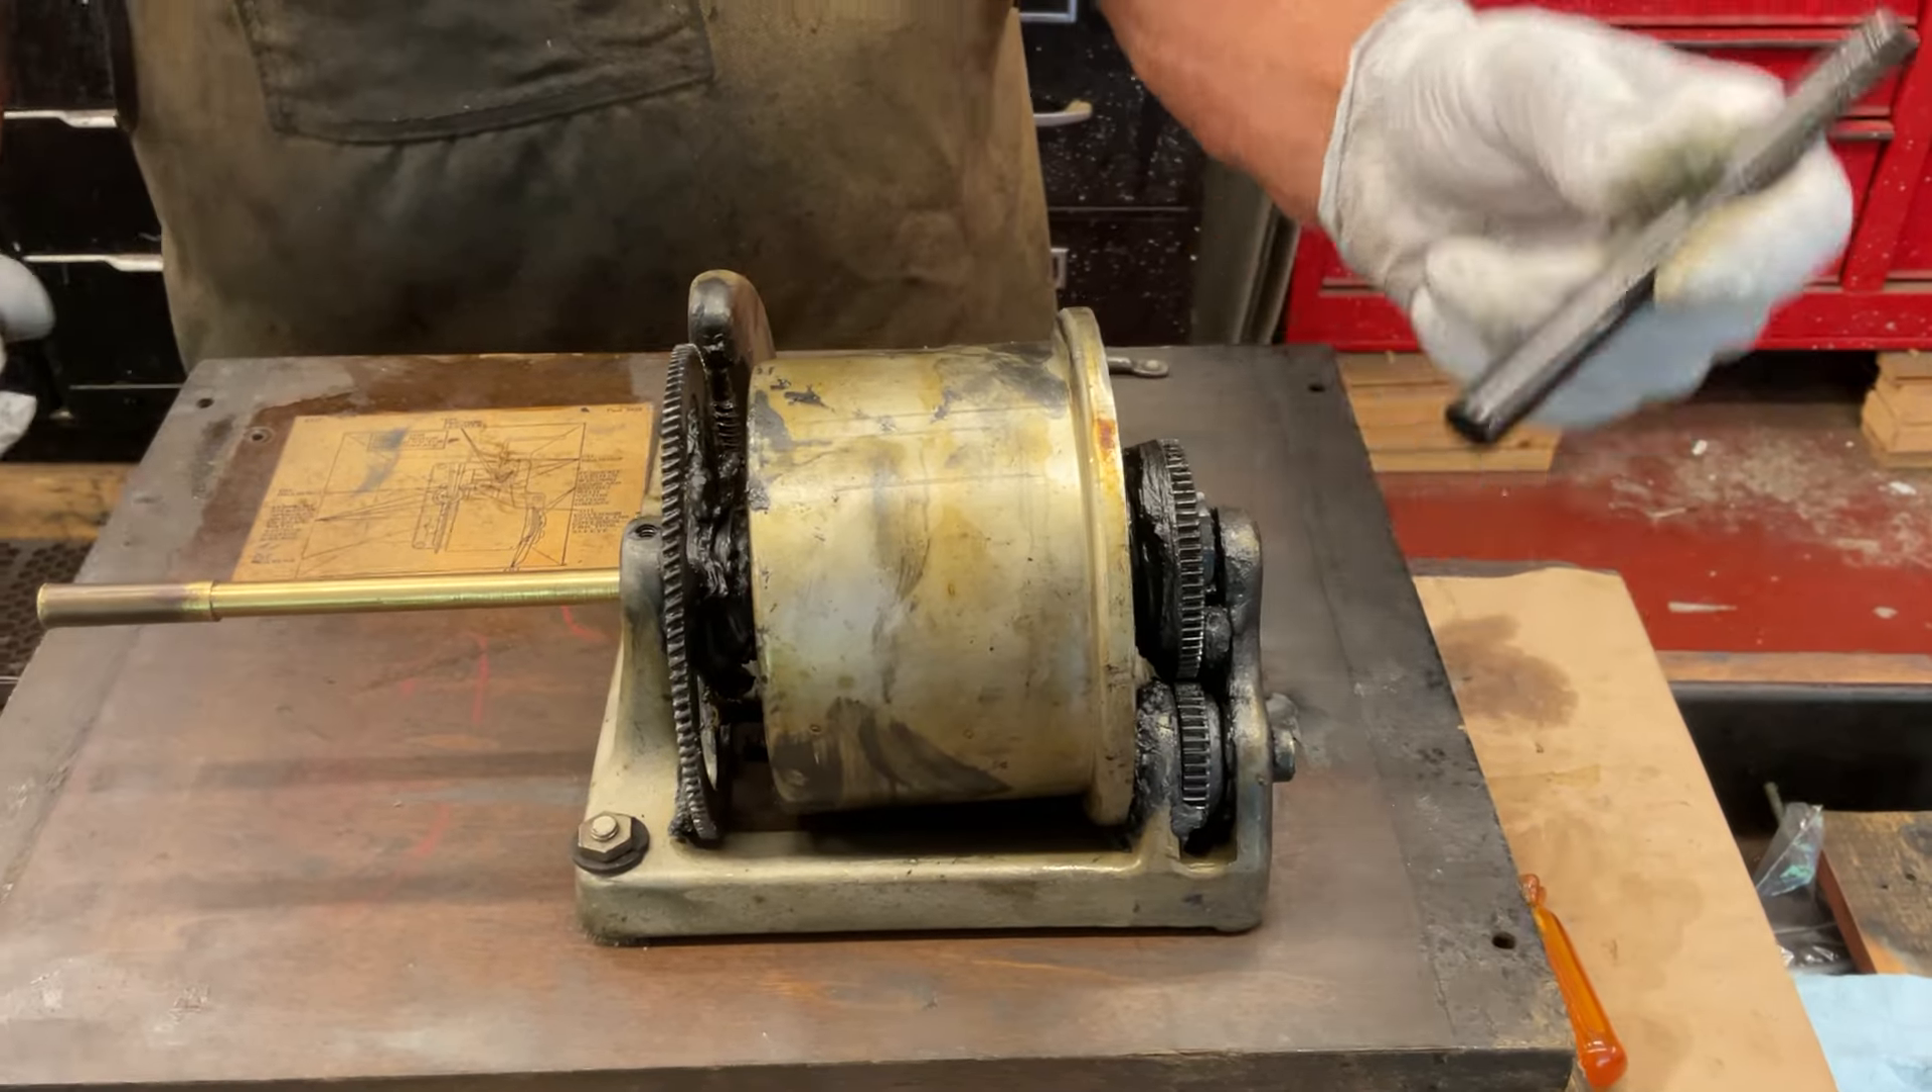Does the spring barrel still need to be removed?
Yes.